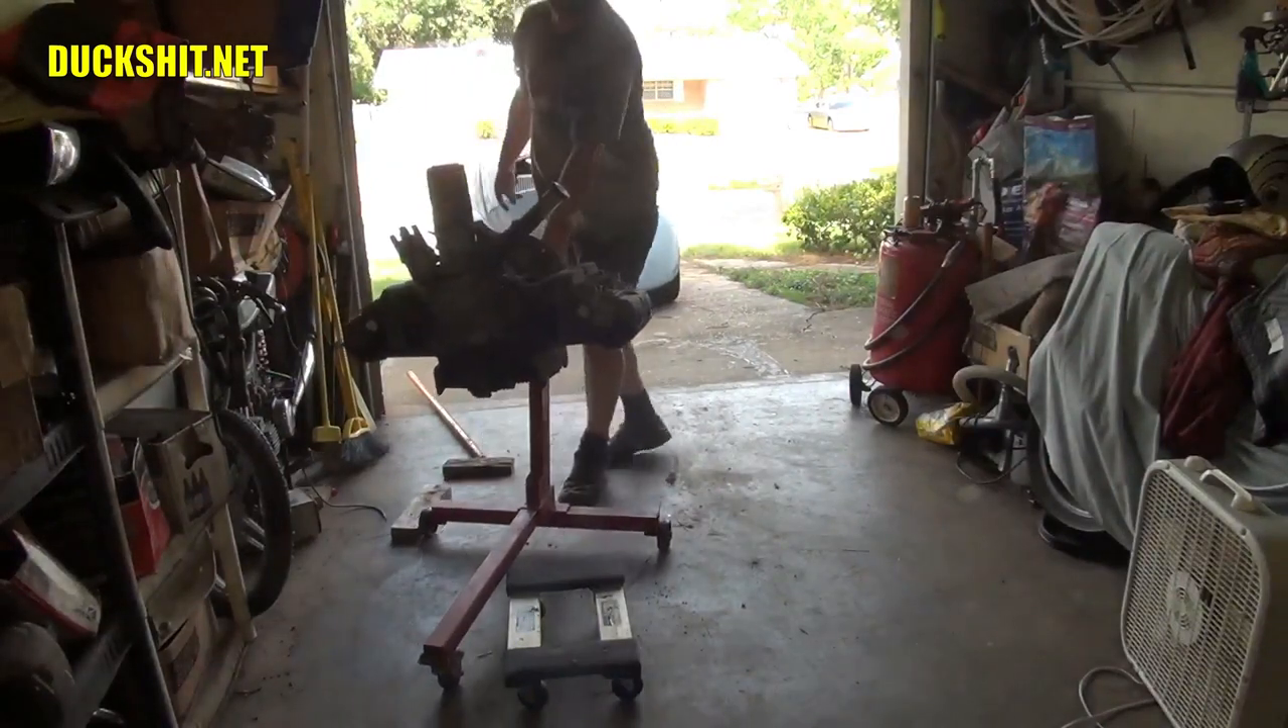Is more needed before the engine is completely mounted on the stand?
No.